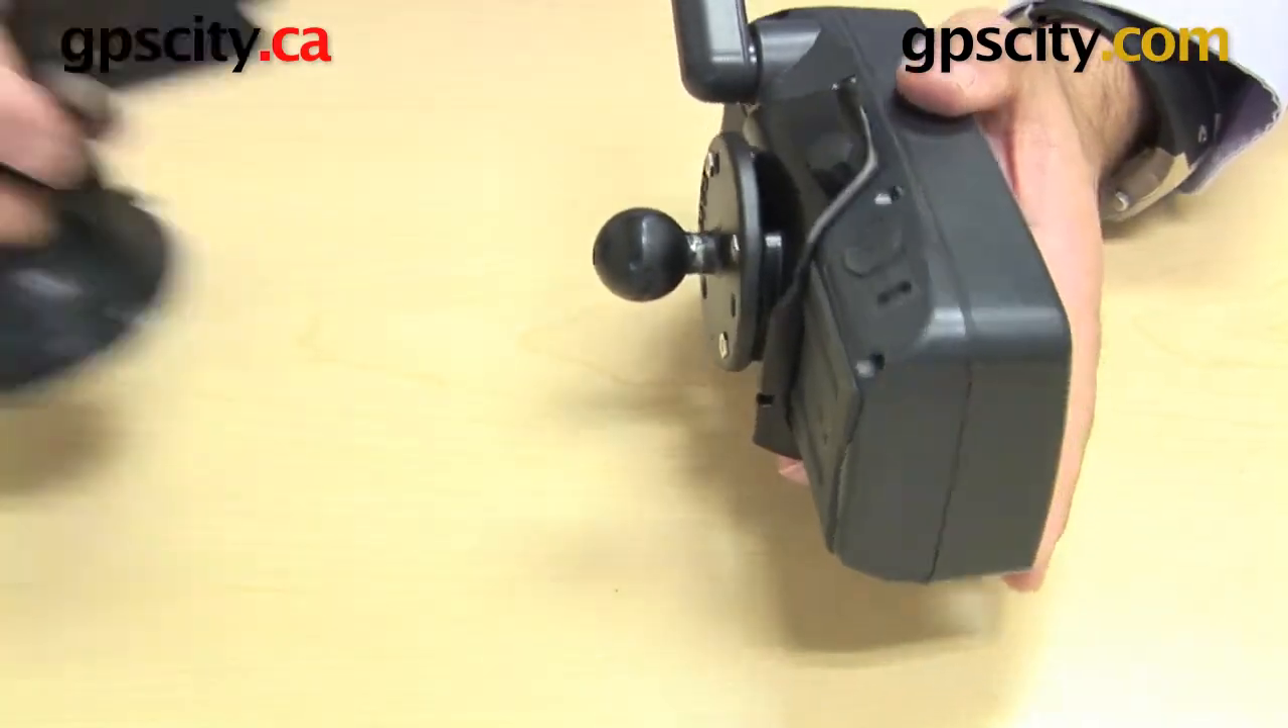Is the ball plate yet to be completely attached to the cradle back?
No.